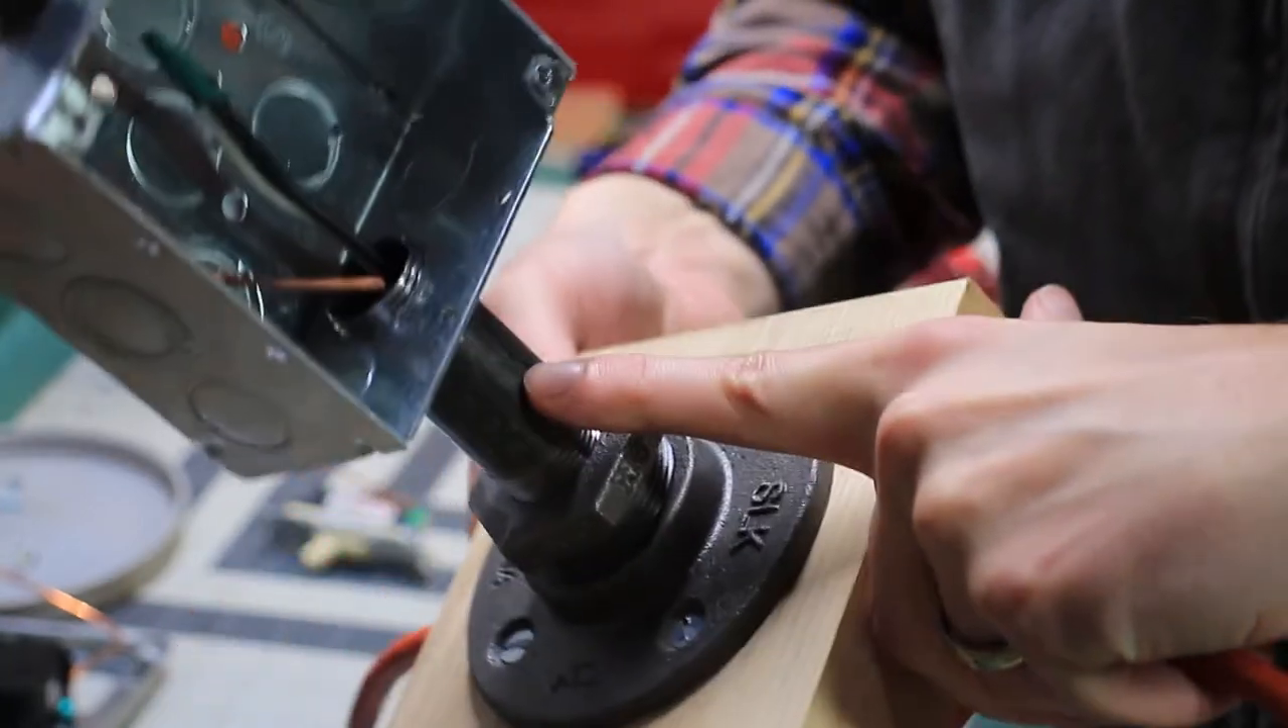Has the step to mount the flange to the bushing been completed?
Yes.